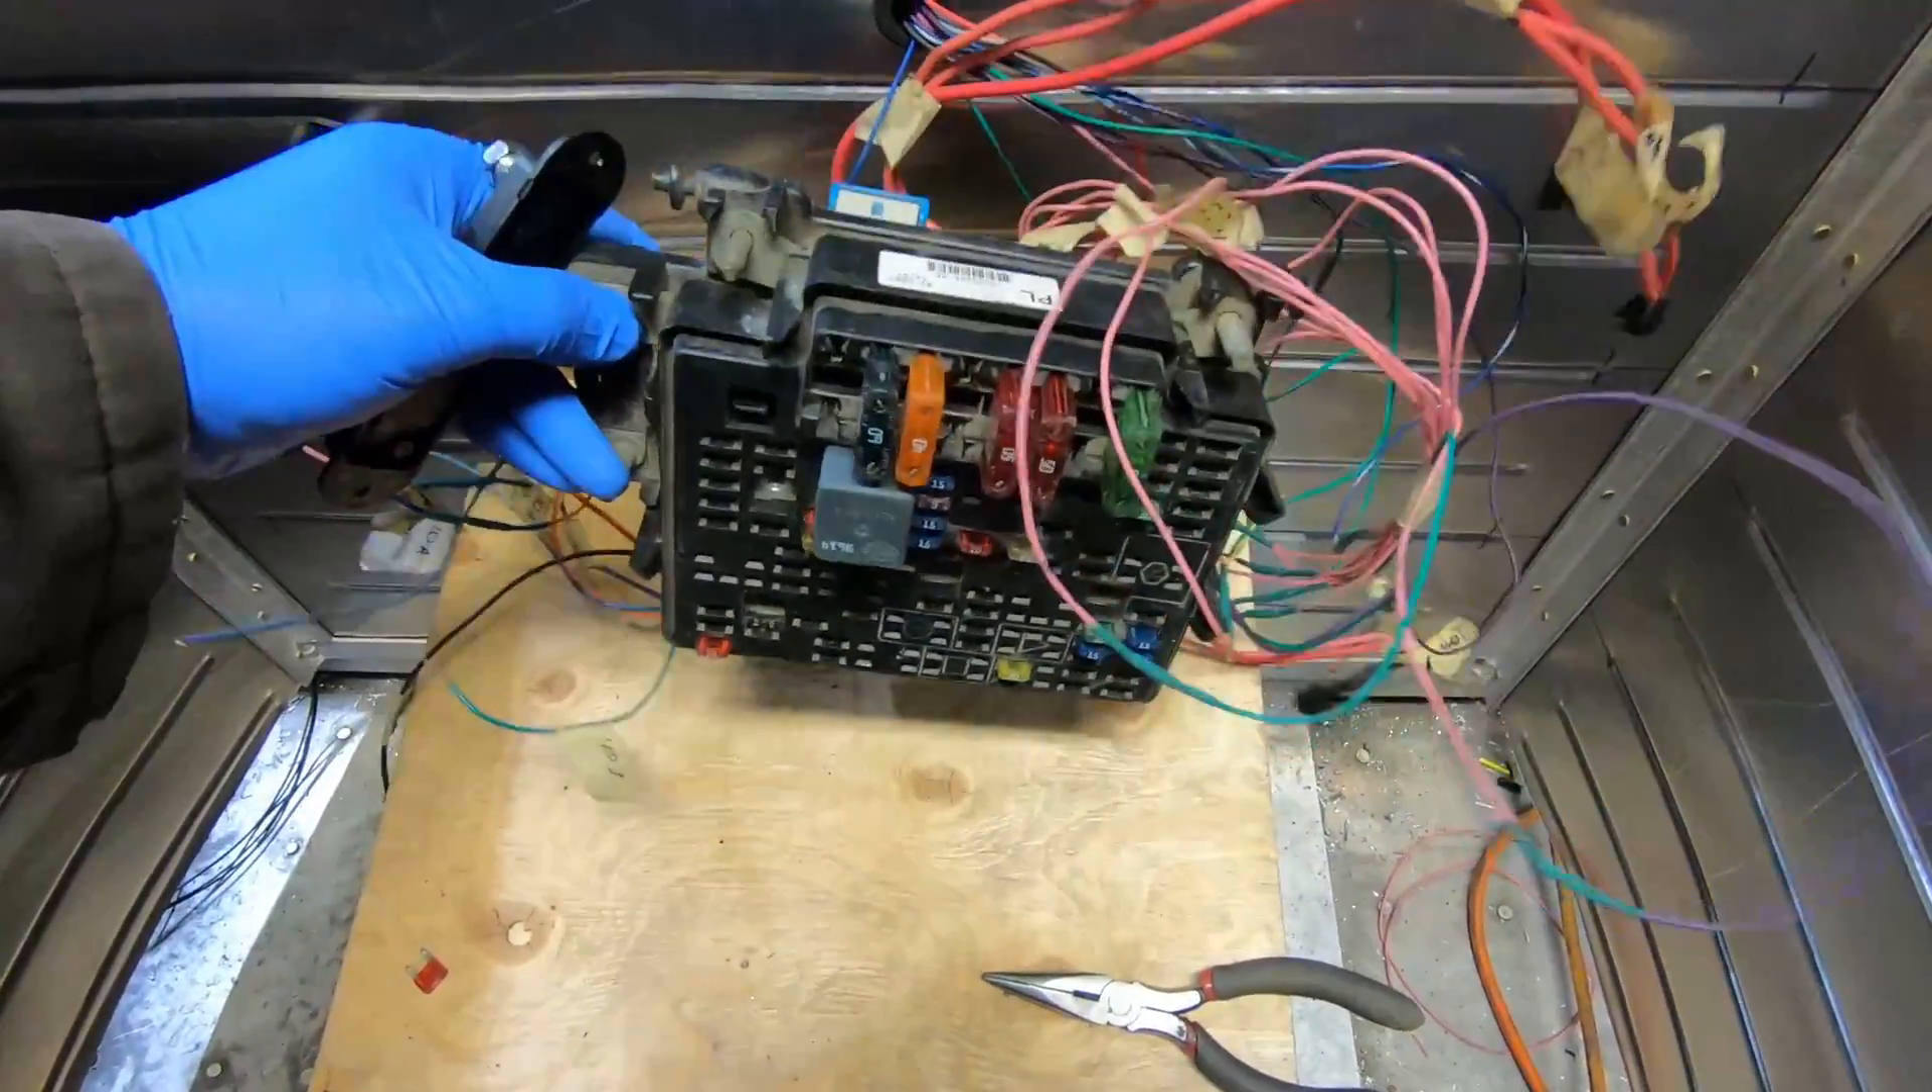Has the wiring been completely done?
No.